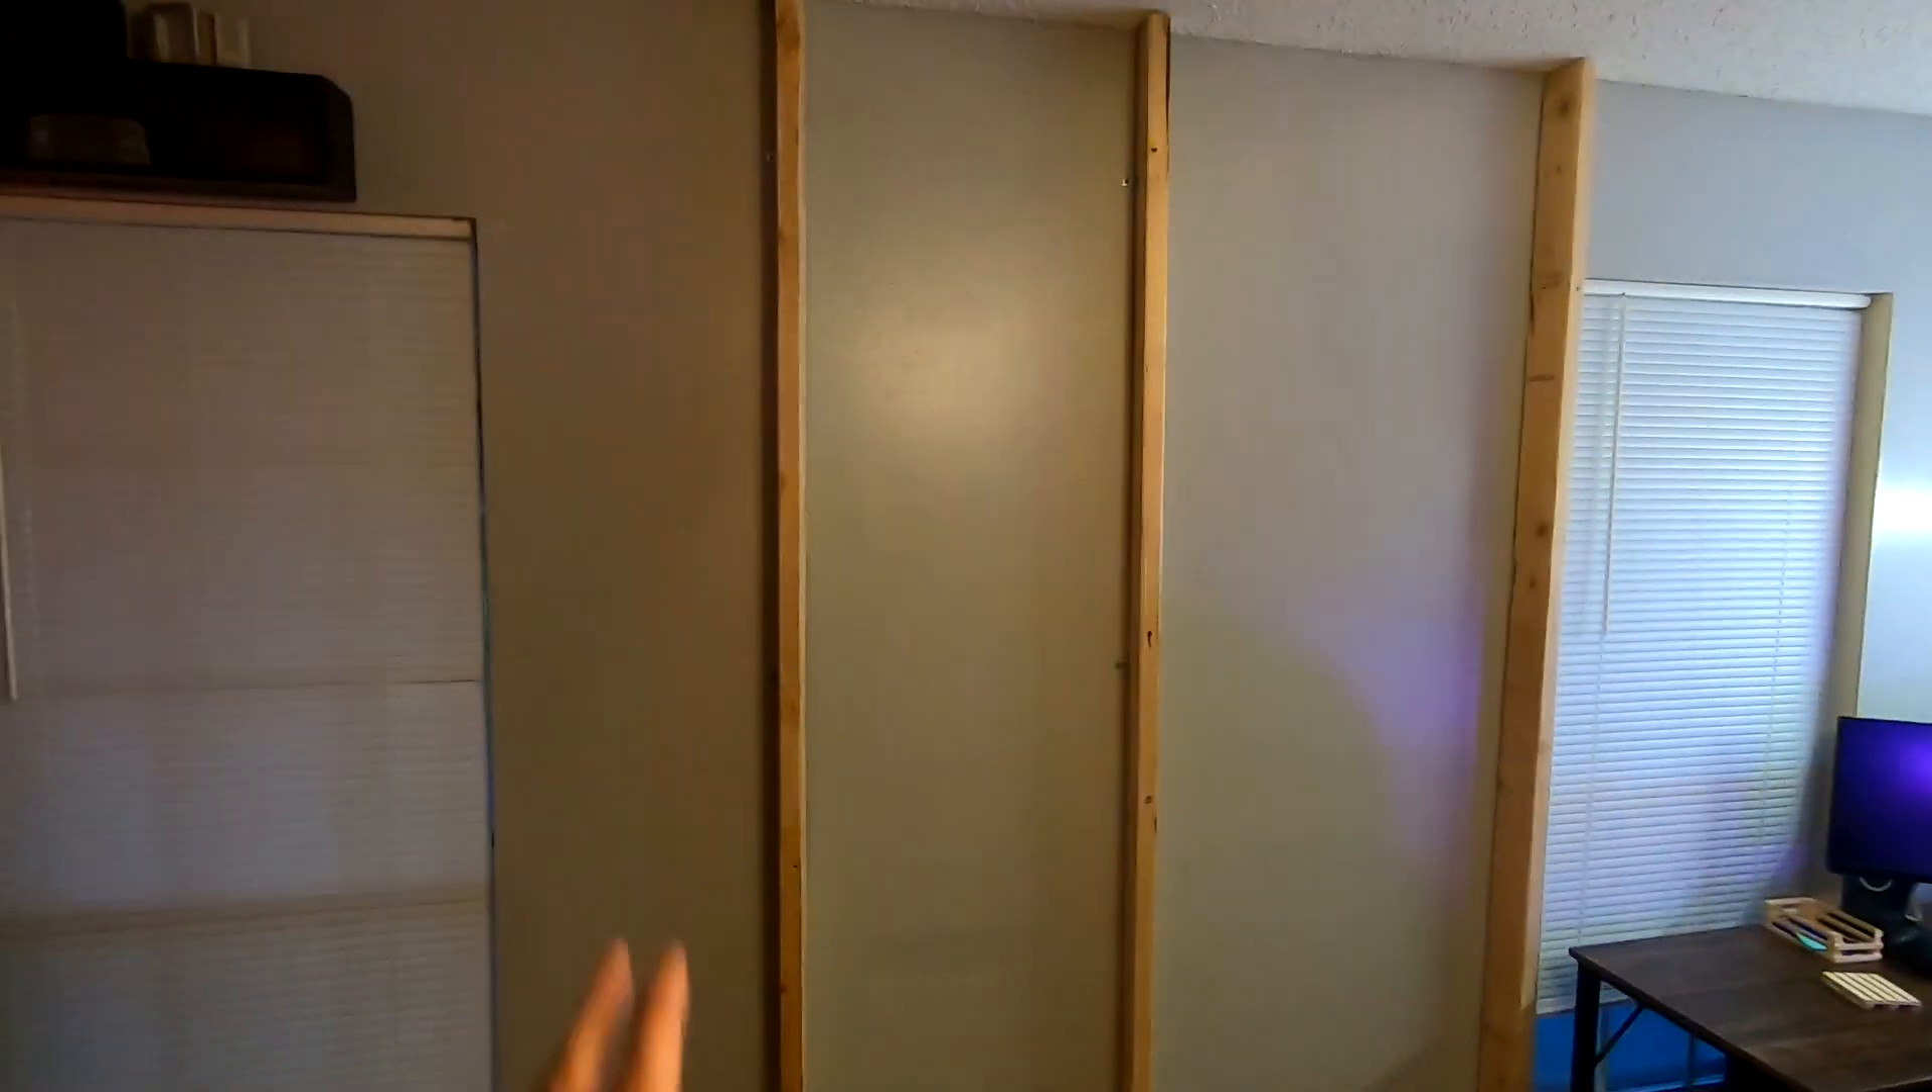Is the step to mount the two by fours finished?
Yes.